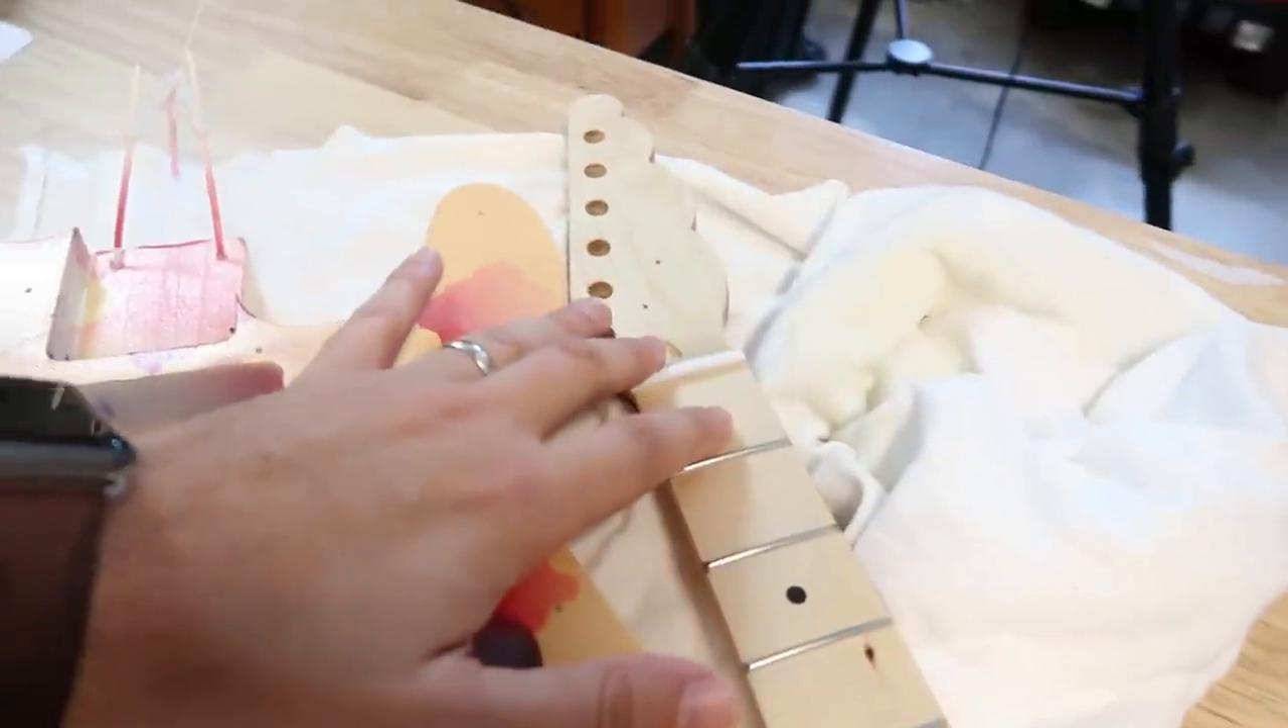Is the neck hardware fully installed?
No.